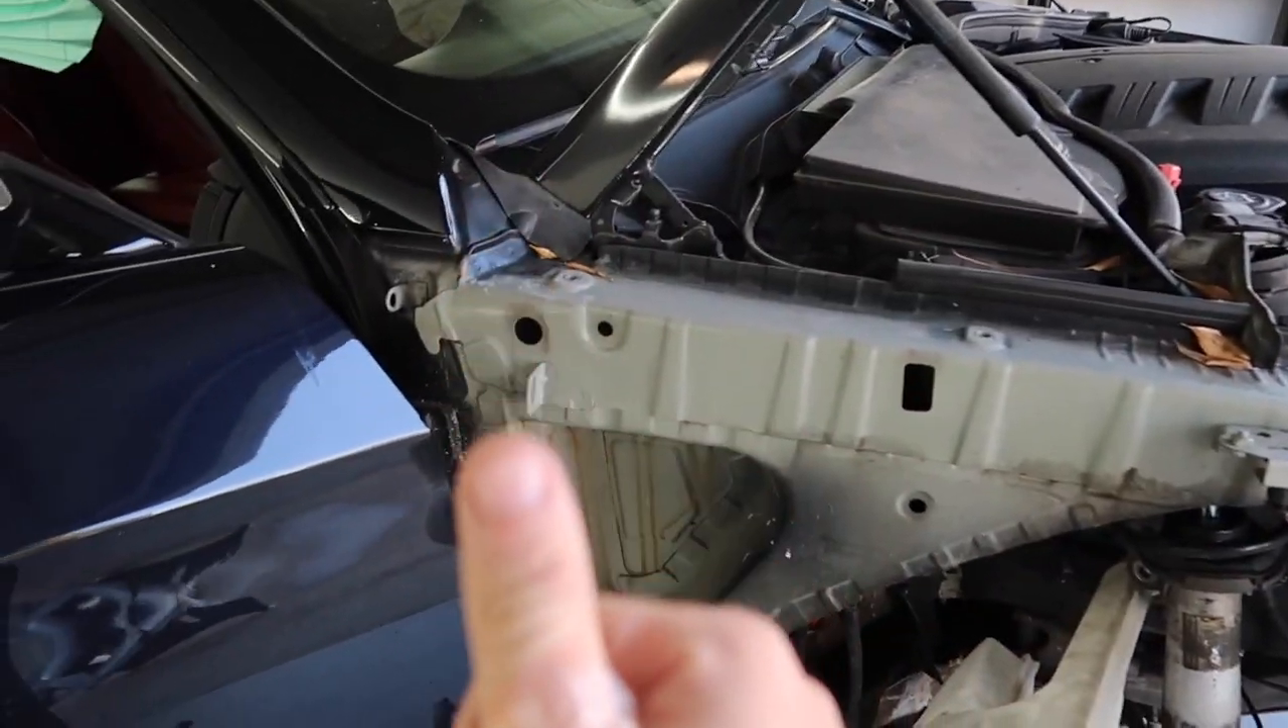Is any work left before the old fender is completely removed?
No.